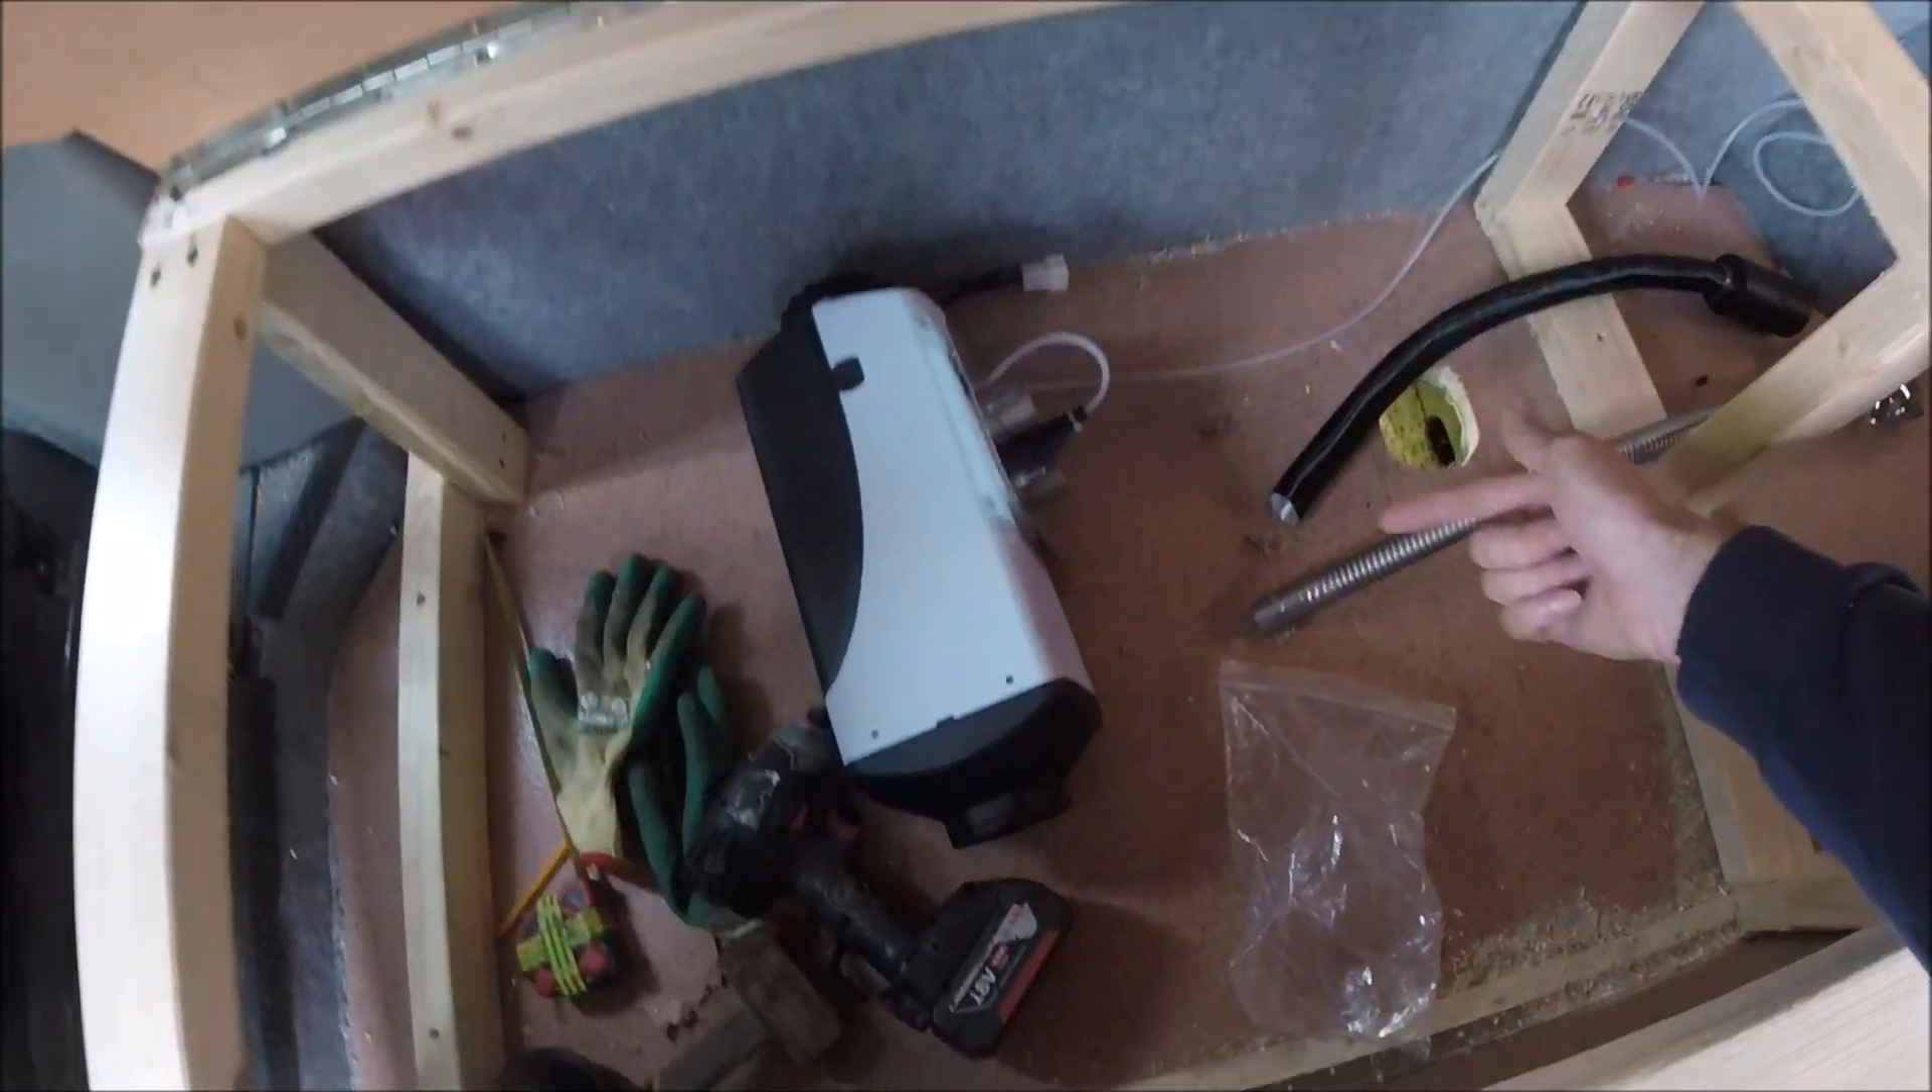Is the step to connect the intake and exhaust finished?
No.